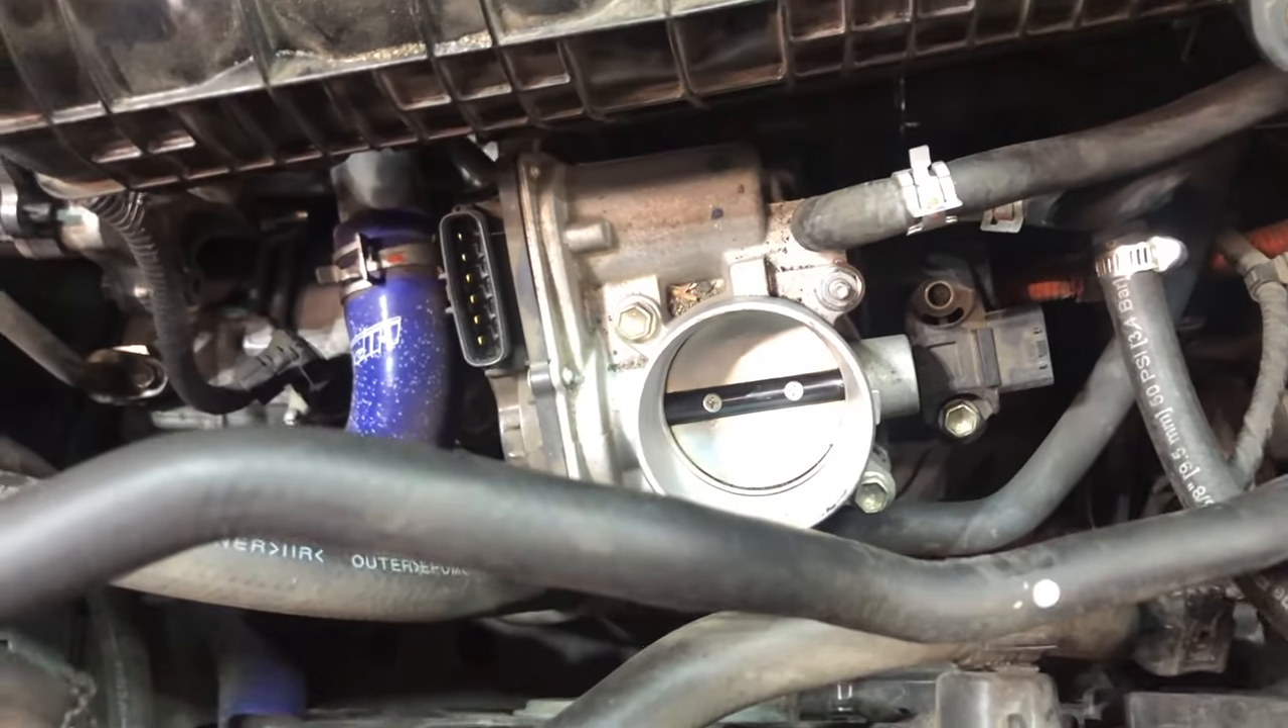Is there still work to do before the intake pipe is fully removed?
No.